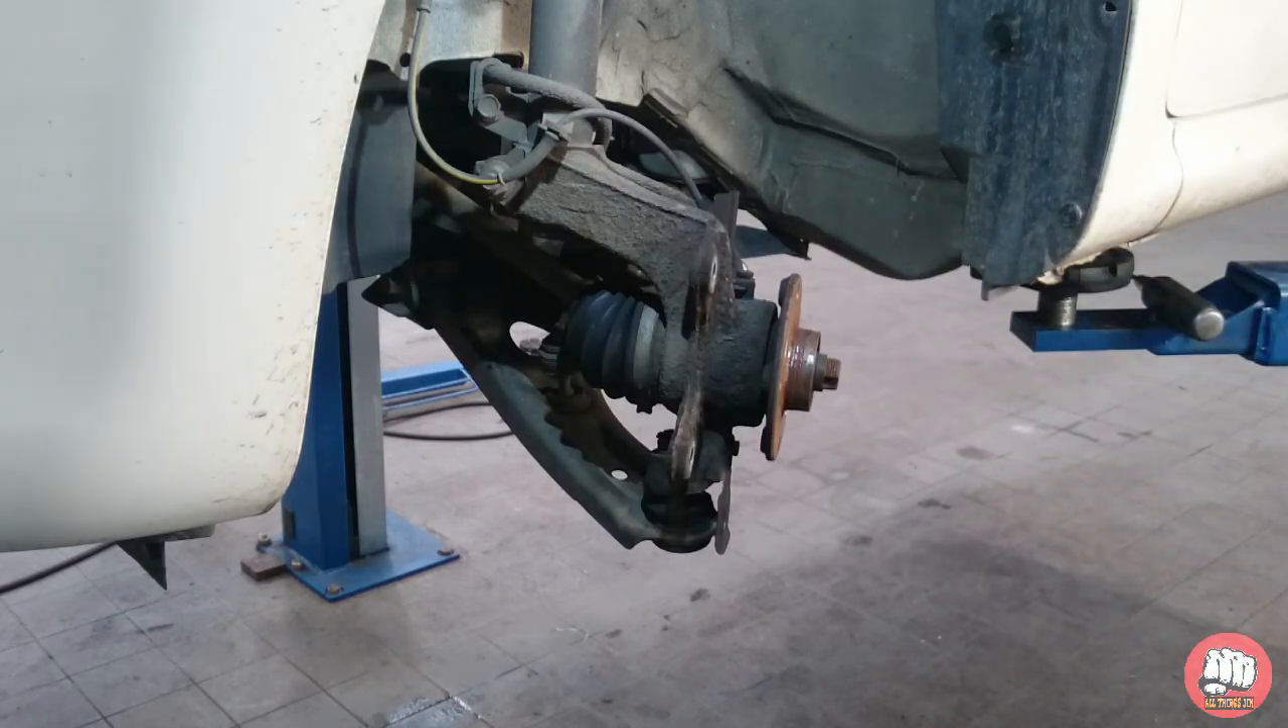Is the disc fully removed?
Yes.